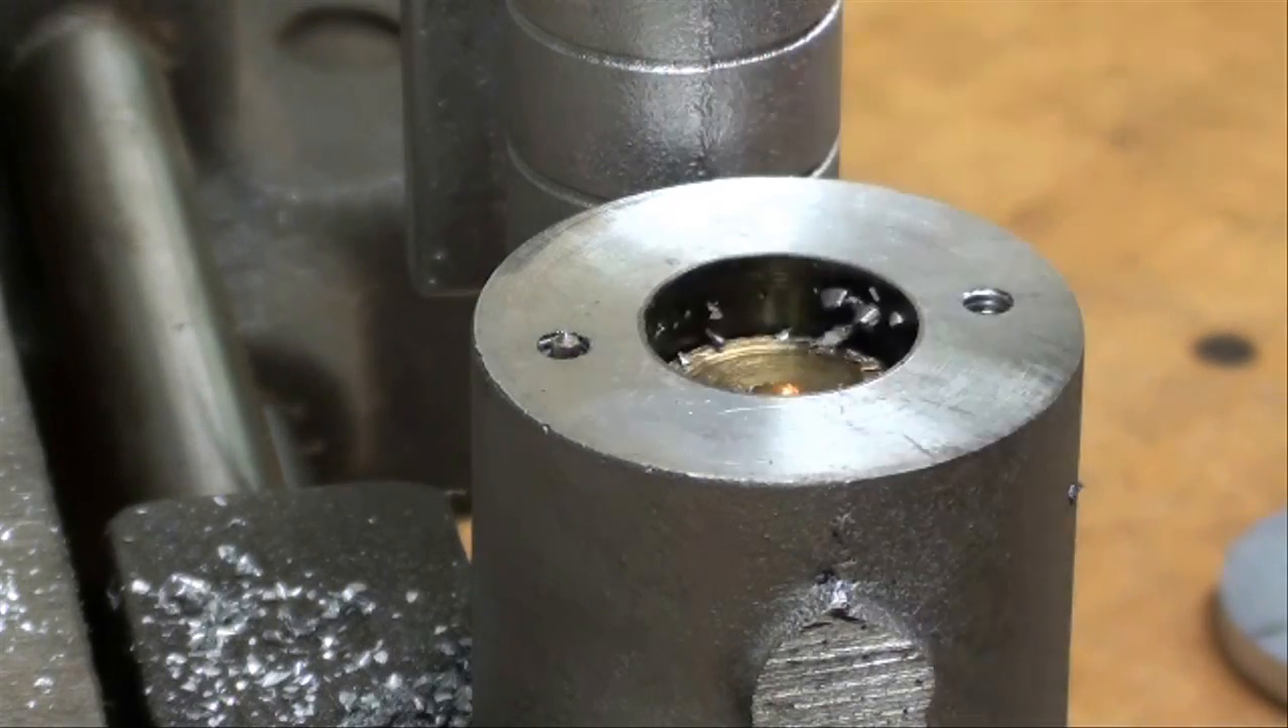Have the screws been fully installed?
No.